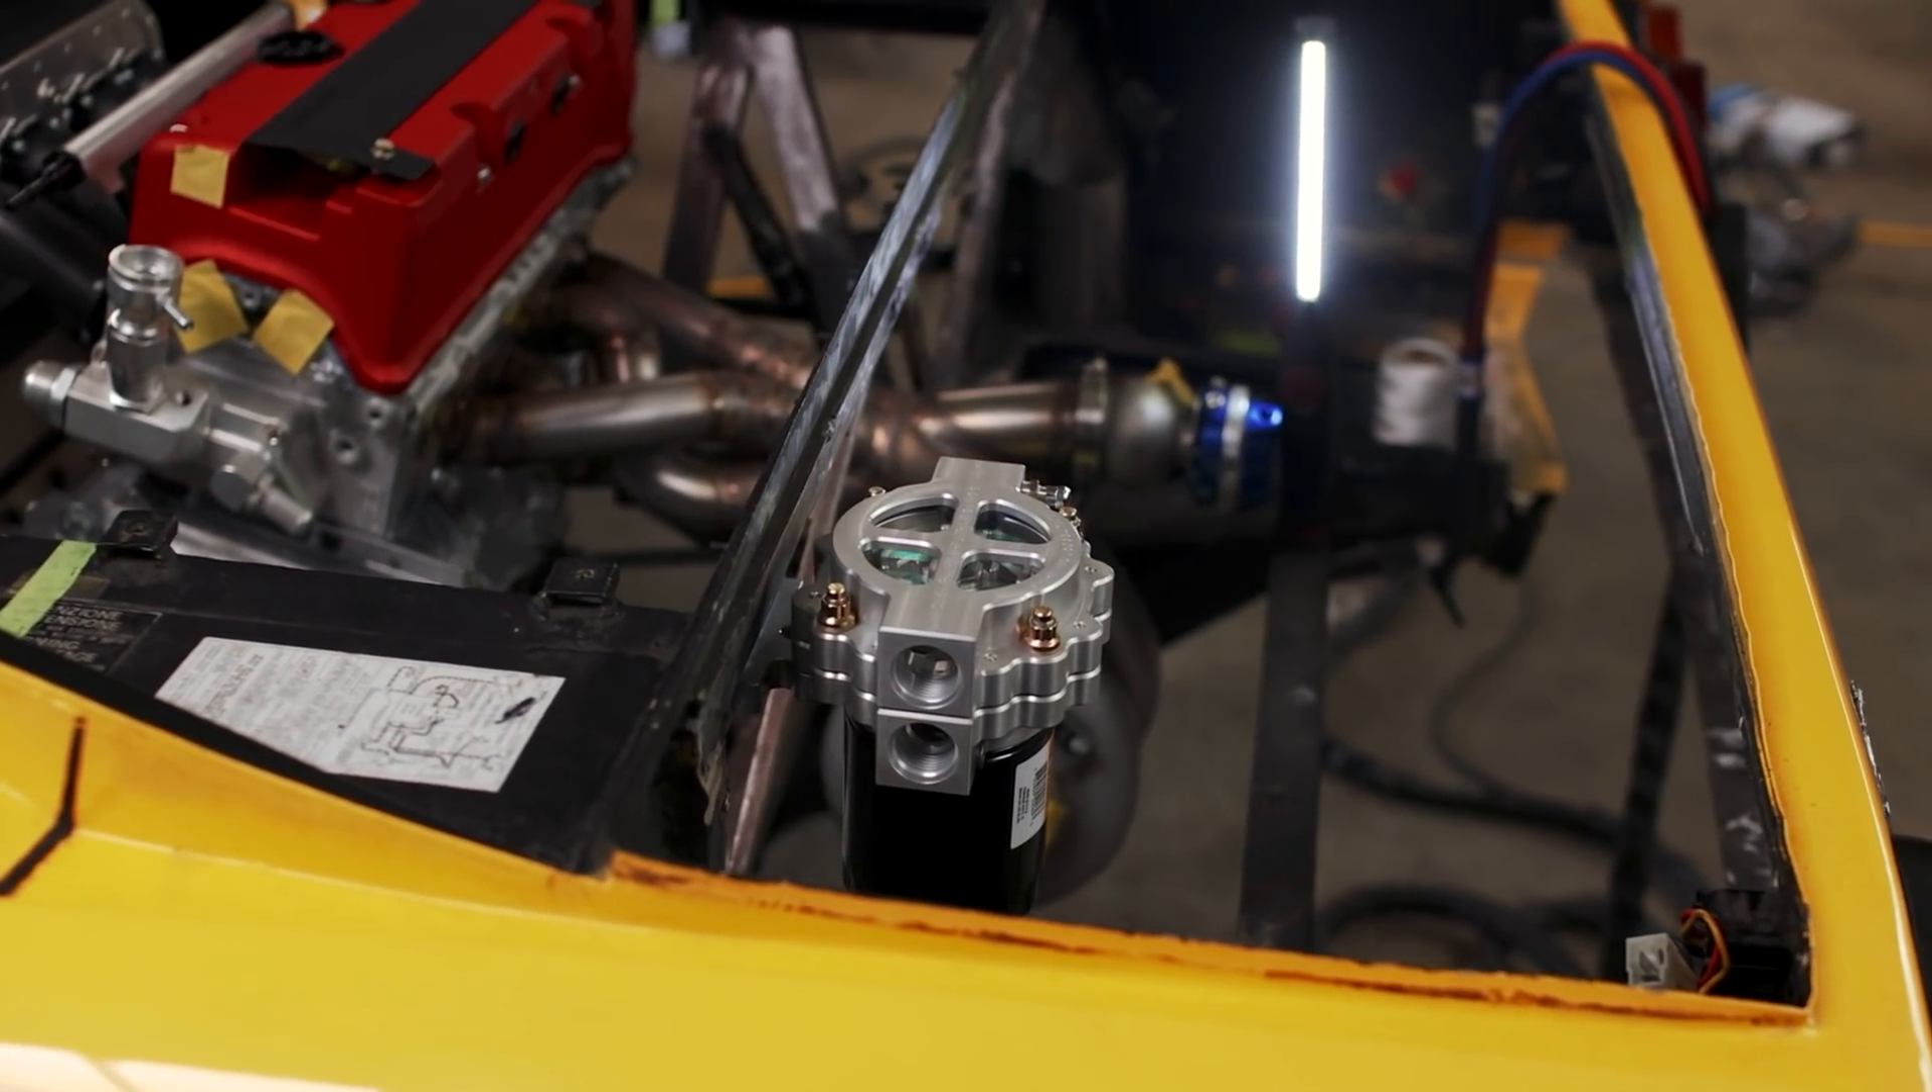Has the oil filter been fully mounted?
Yes.